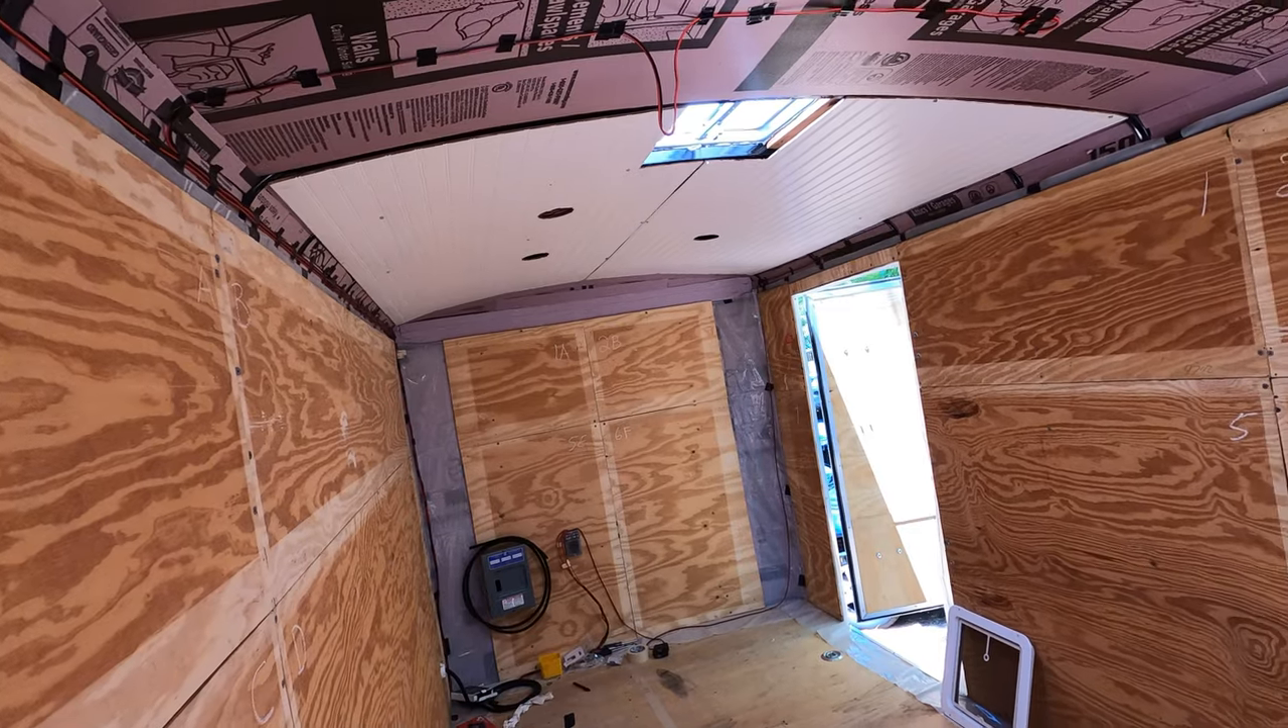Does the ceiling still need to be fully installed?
Yes.